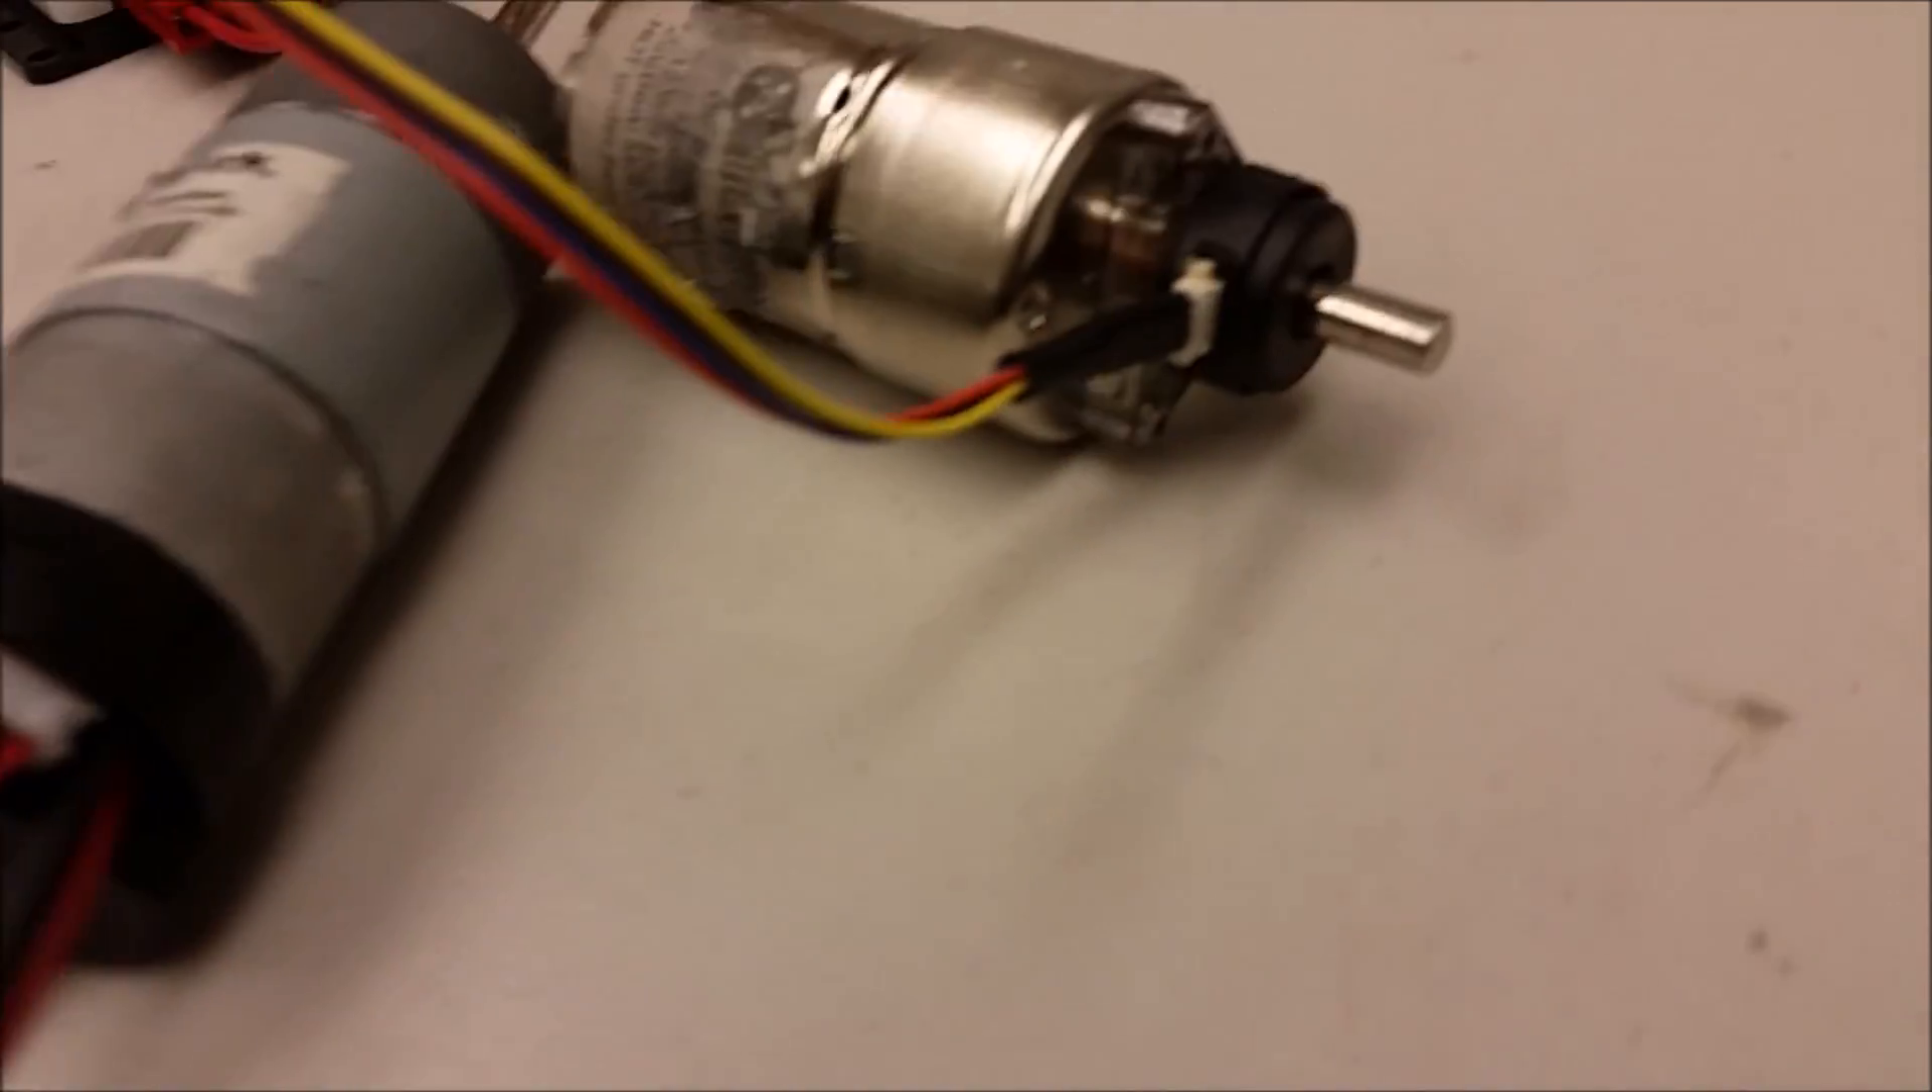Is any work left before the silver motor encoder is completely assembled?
No.